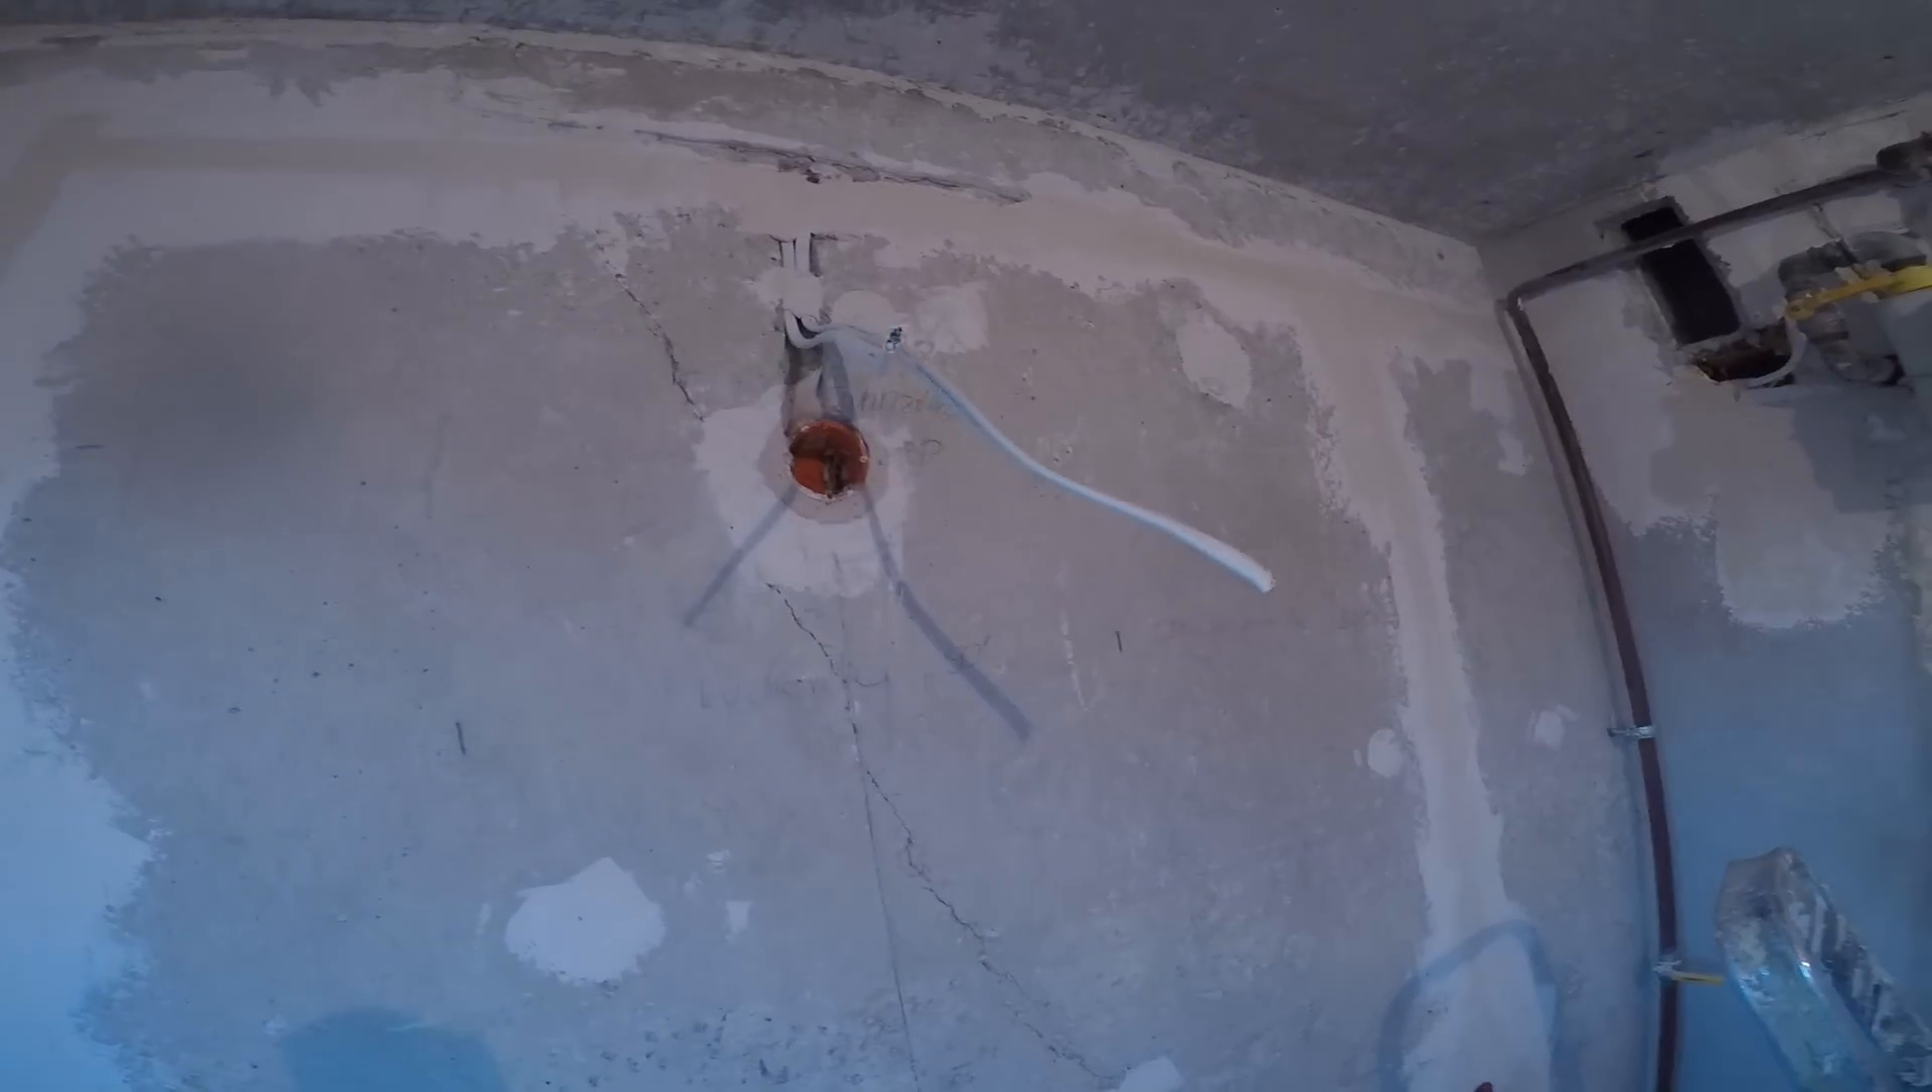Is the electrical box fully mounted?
Yes.